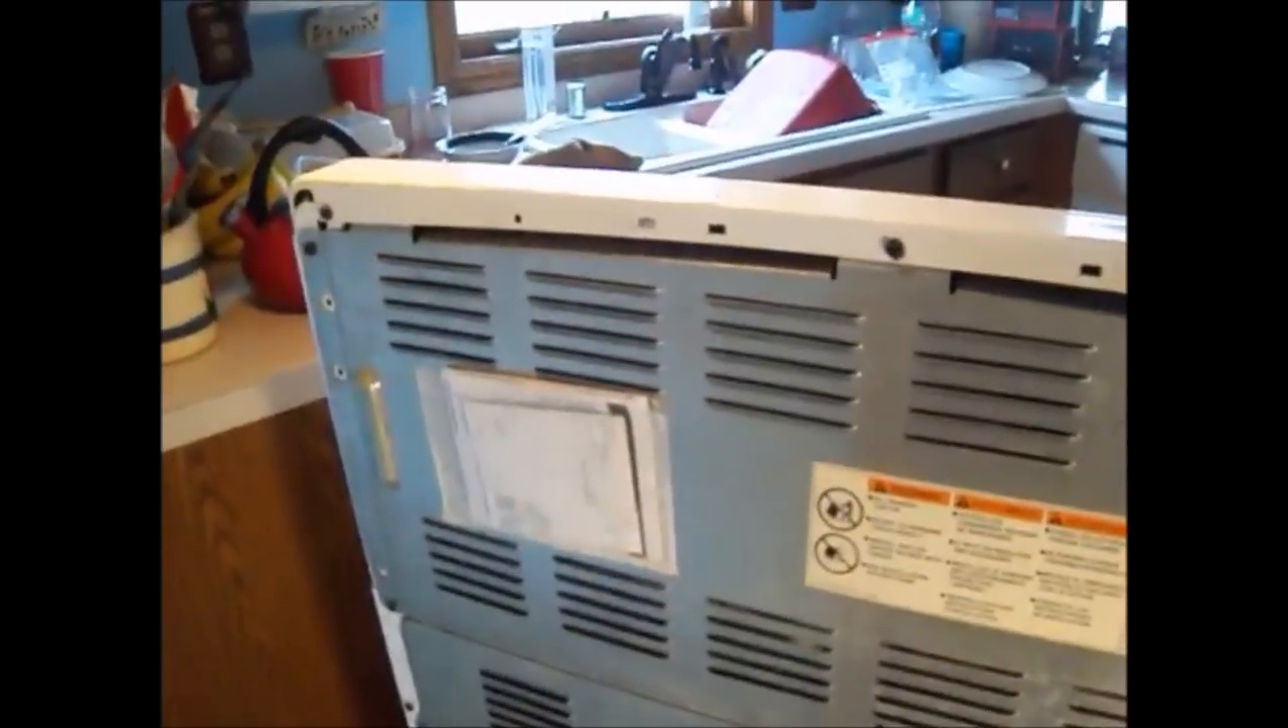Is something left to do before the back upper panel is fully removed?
Yes.